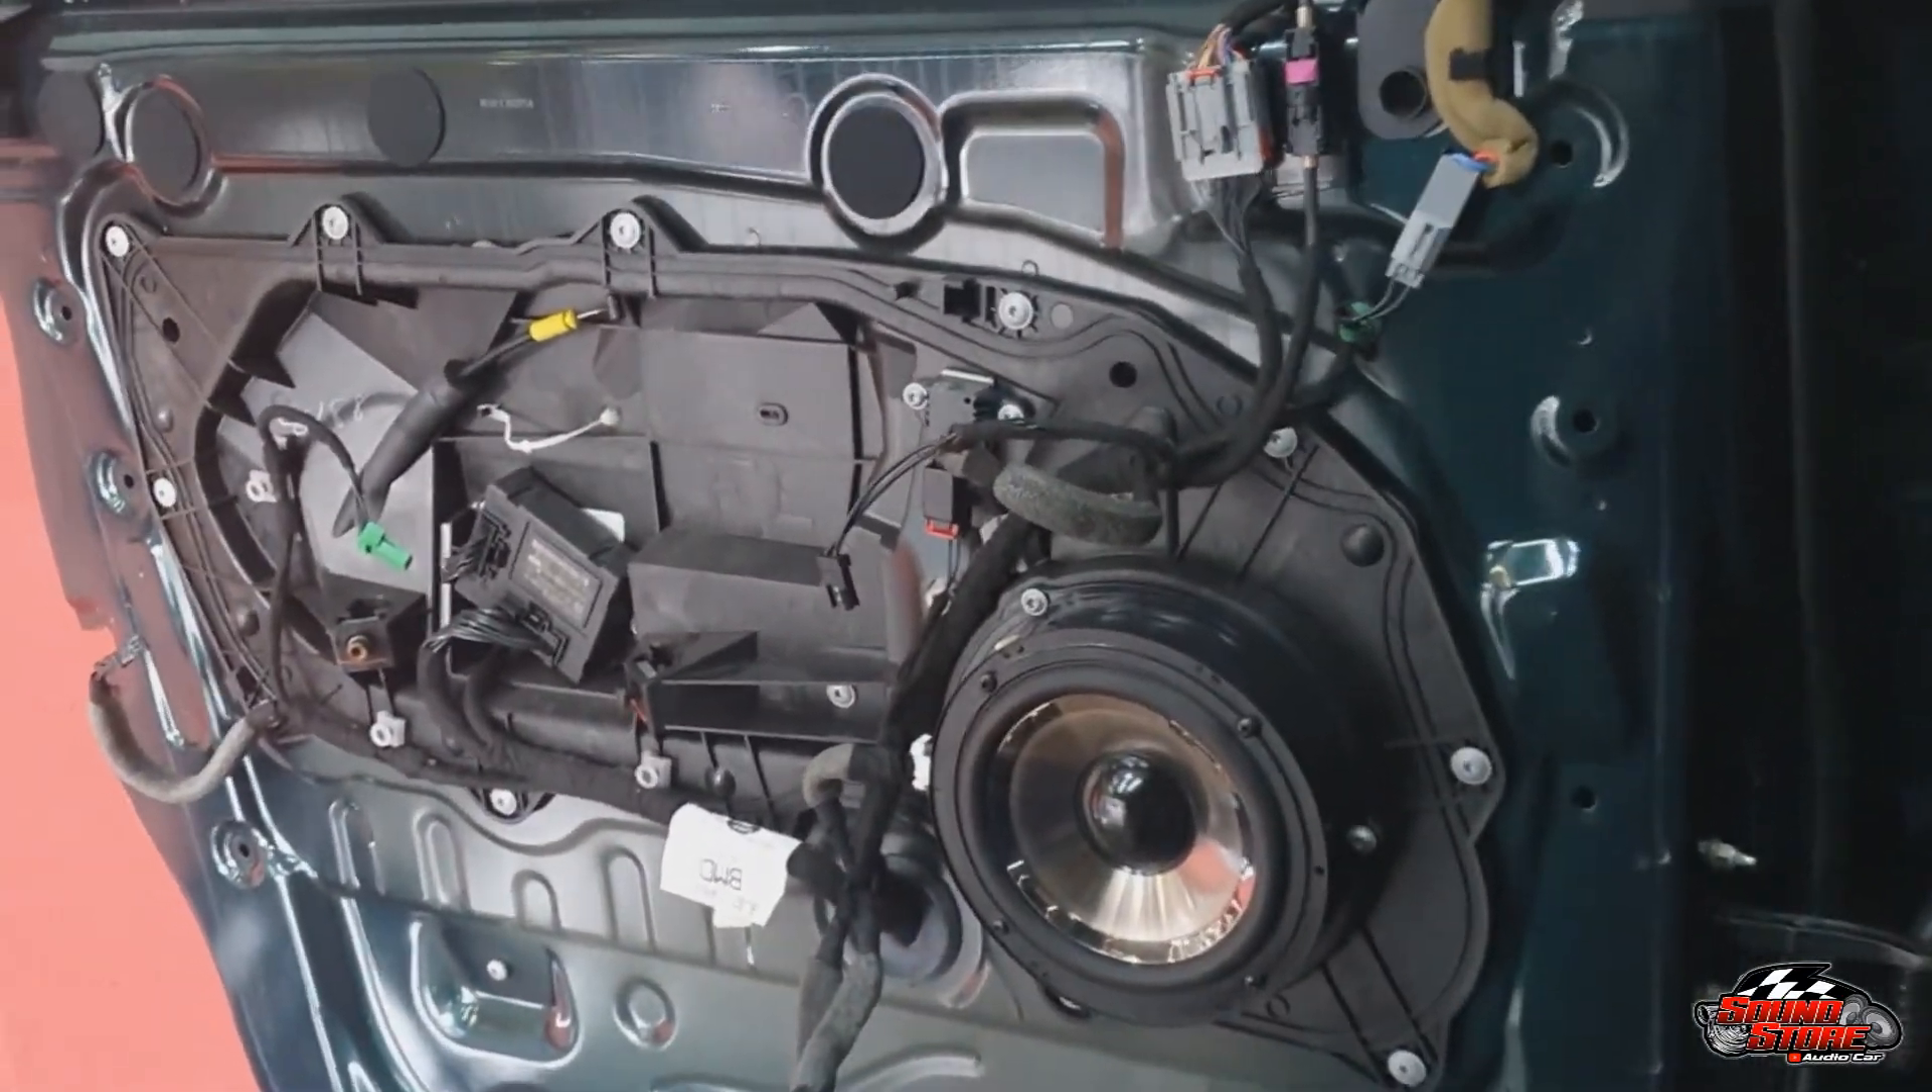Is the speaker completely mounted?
Yes.